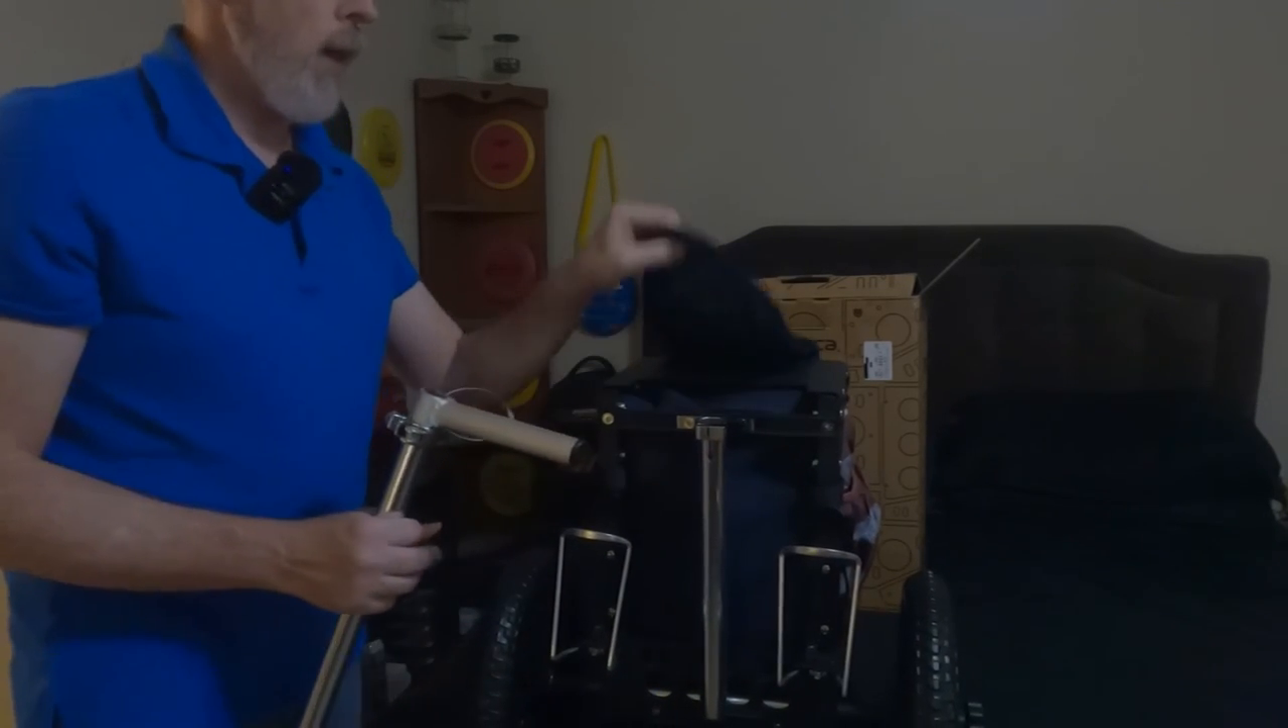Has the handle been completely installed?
No.